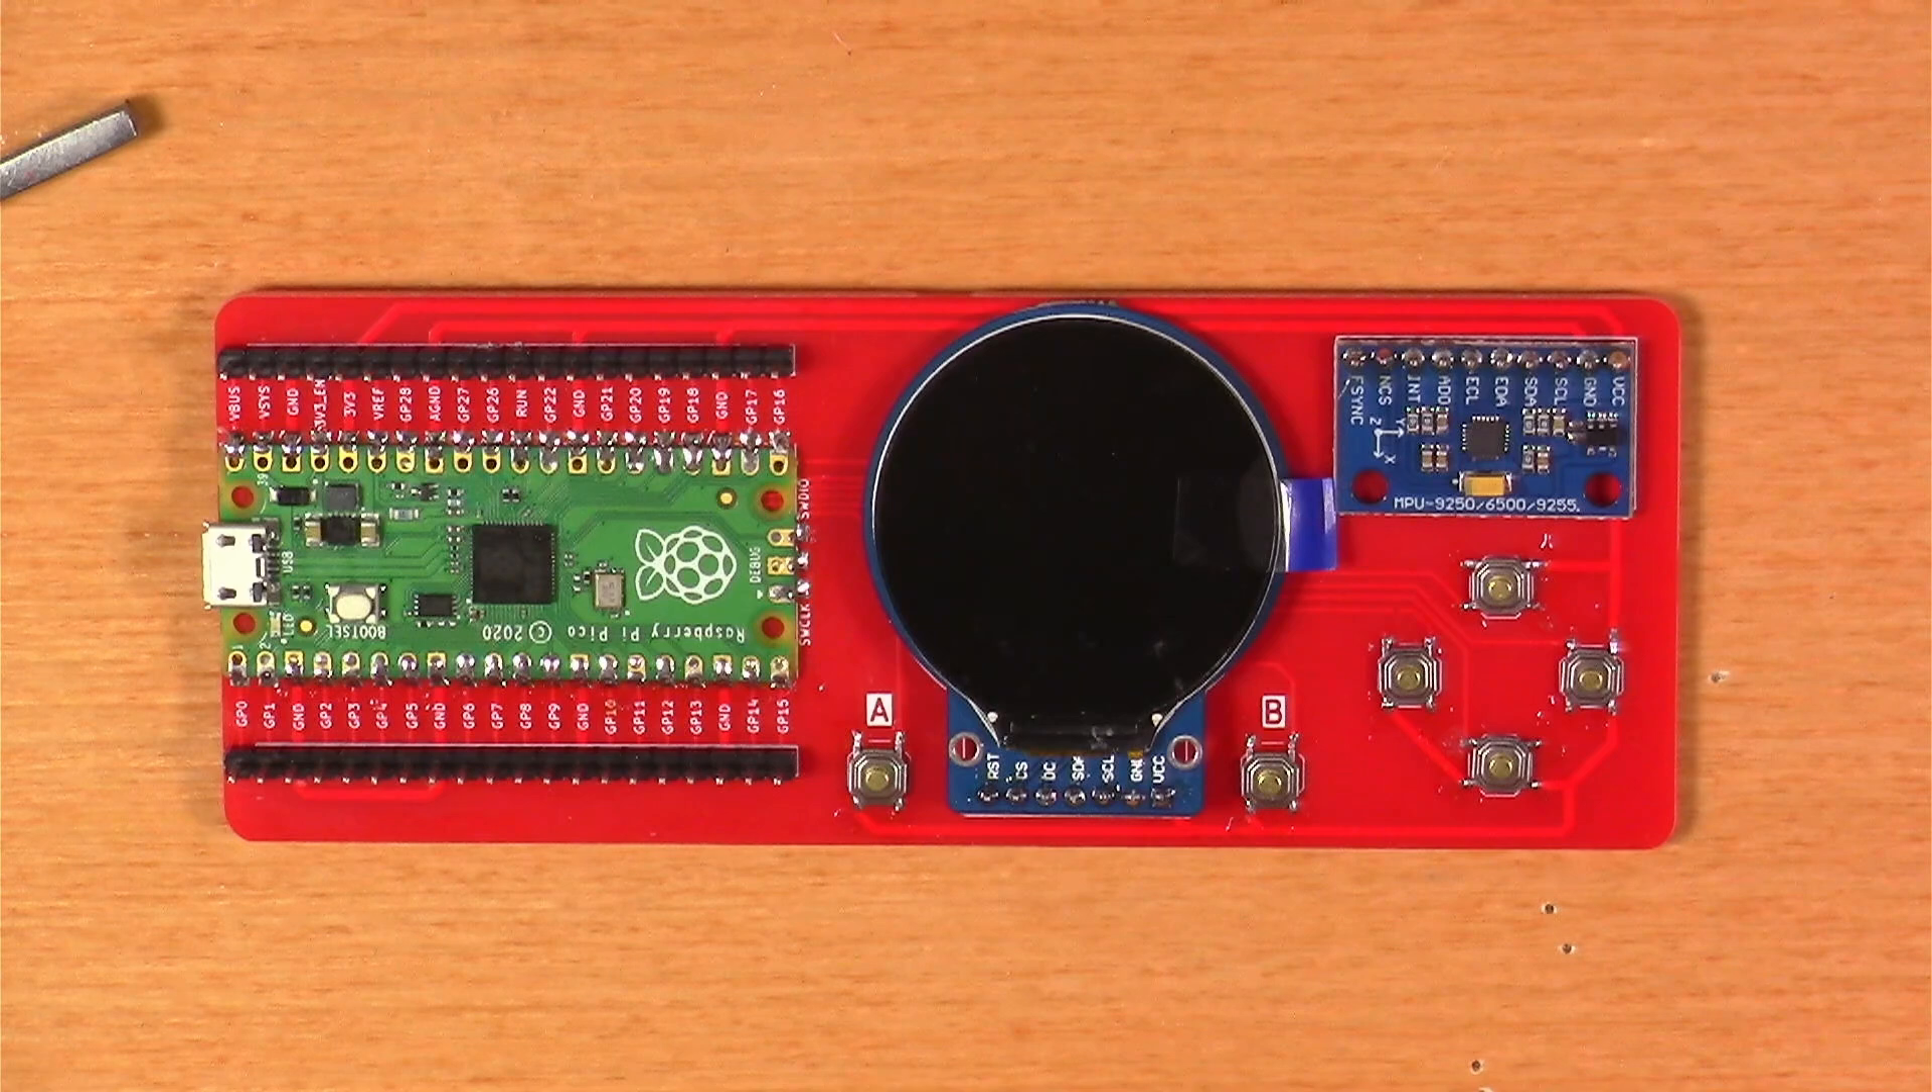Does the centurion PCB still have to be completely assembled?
No.